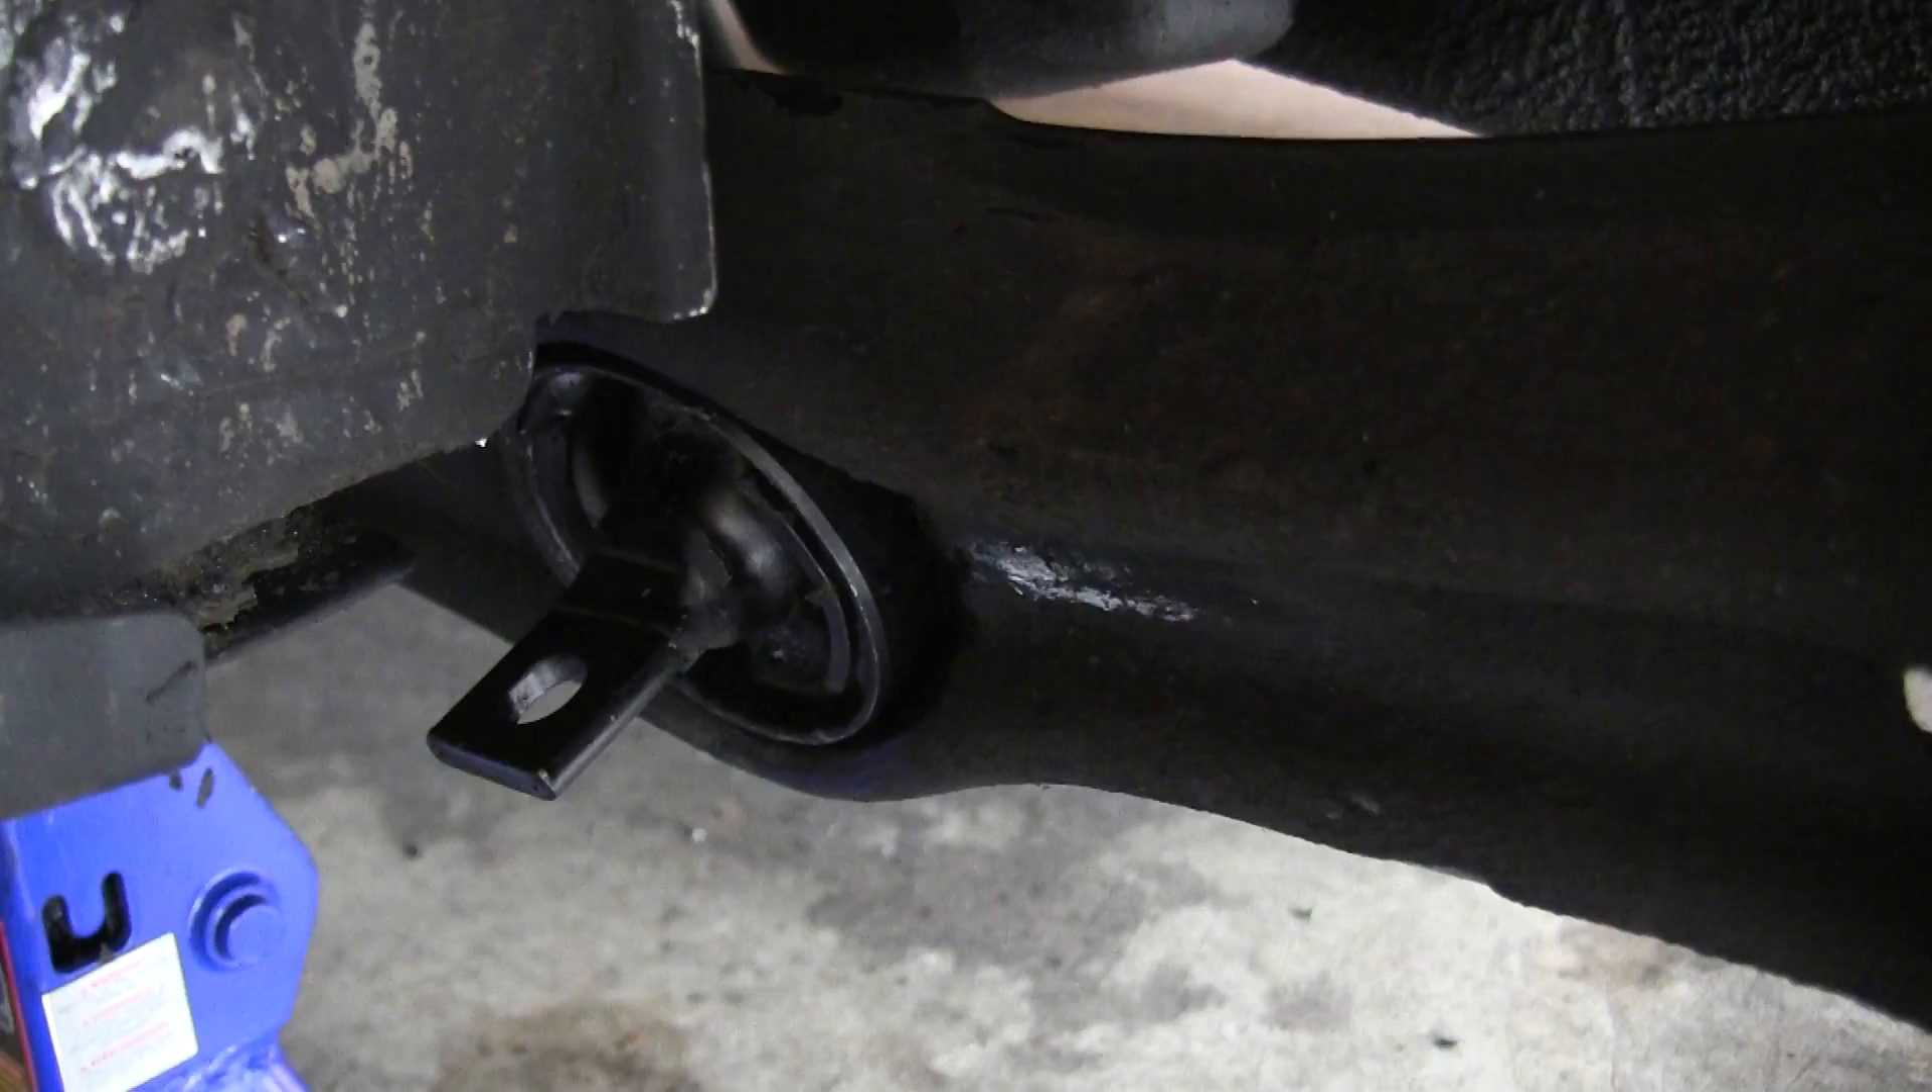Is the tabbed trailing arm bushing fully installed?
Yes.